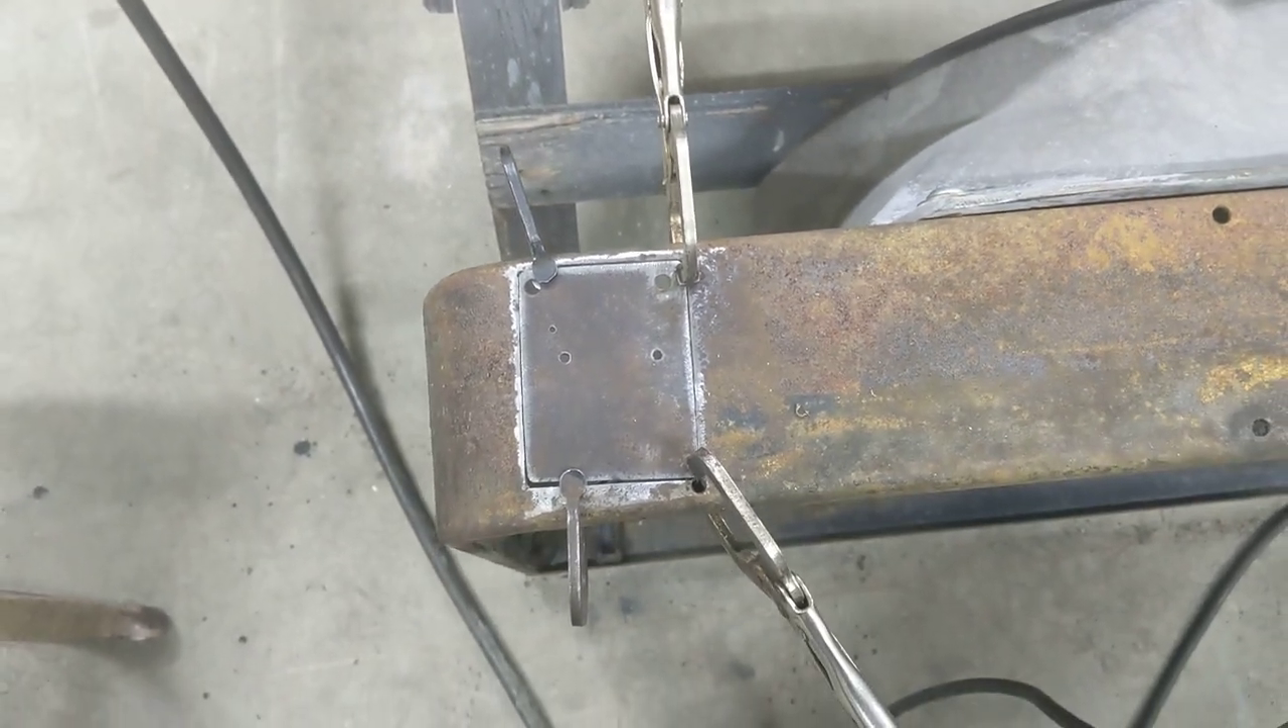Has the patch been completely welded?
No.